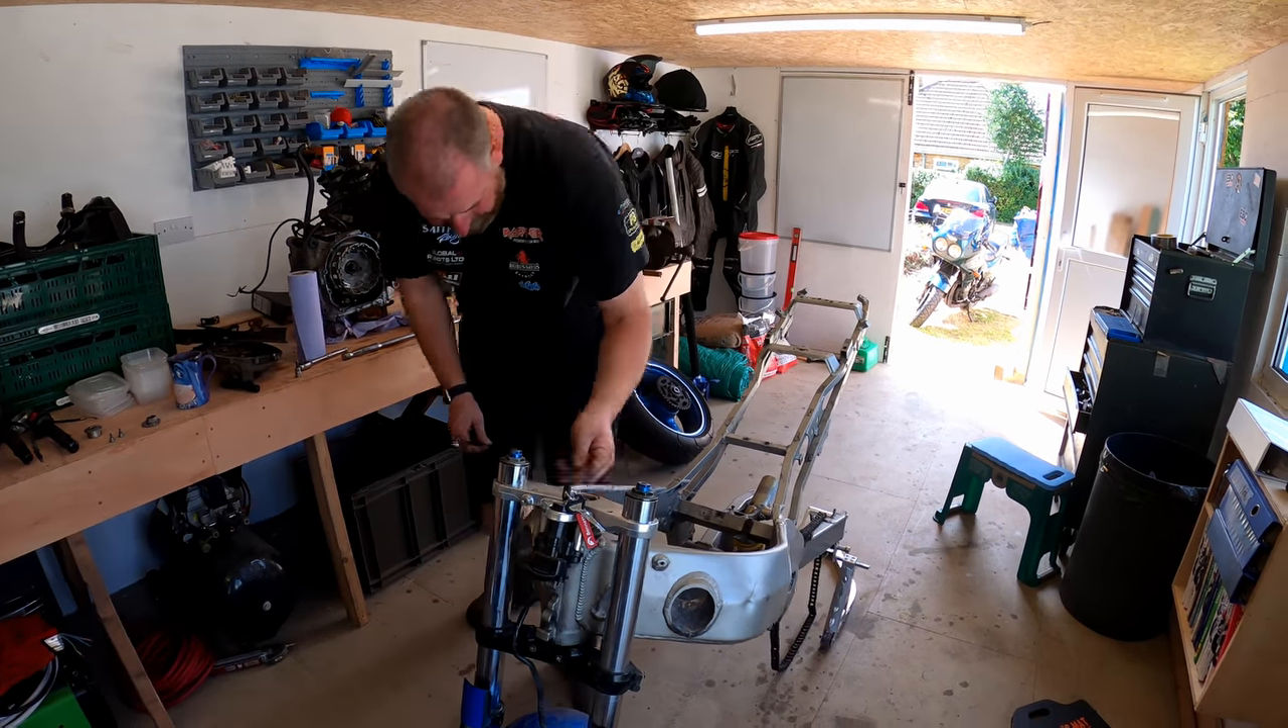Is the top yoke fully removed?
No.